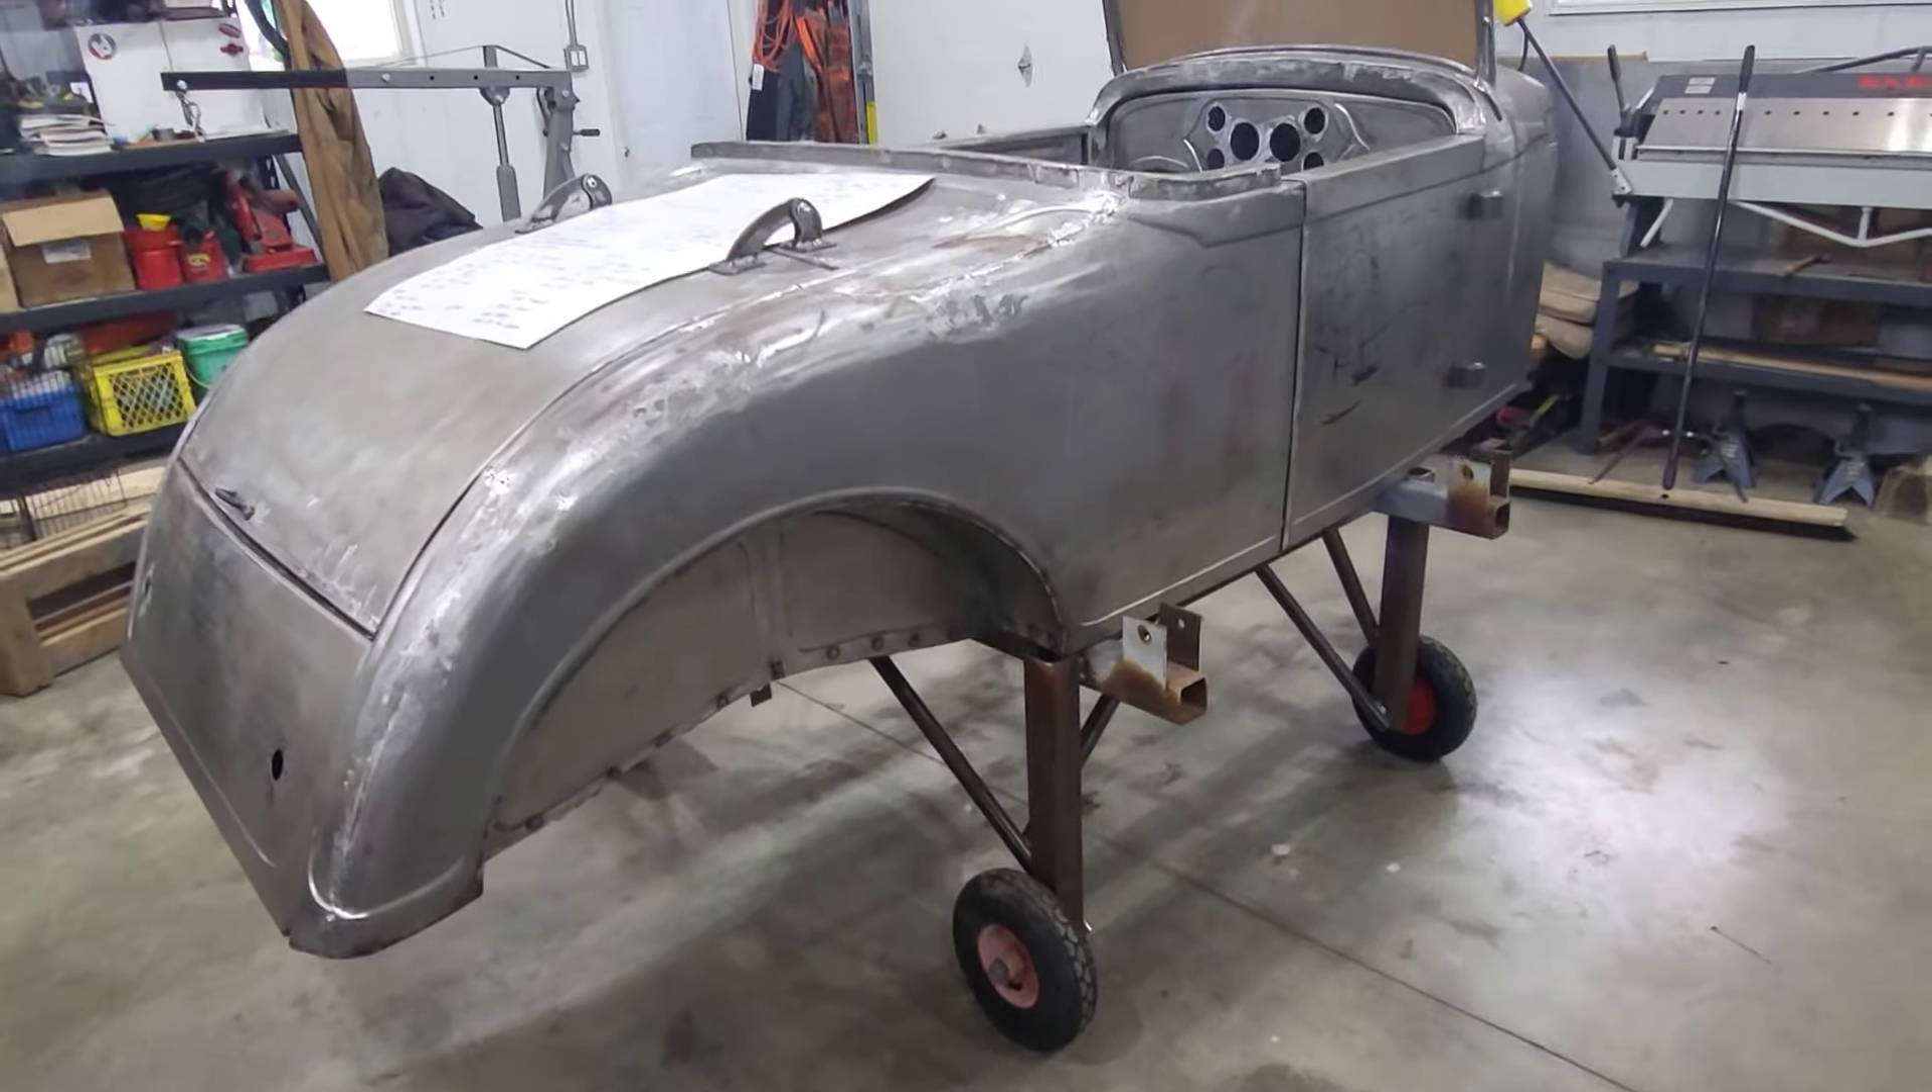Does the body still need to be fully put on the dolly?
No.